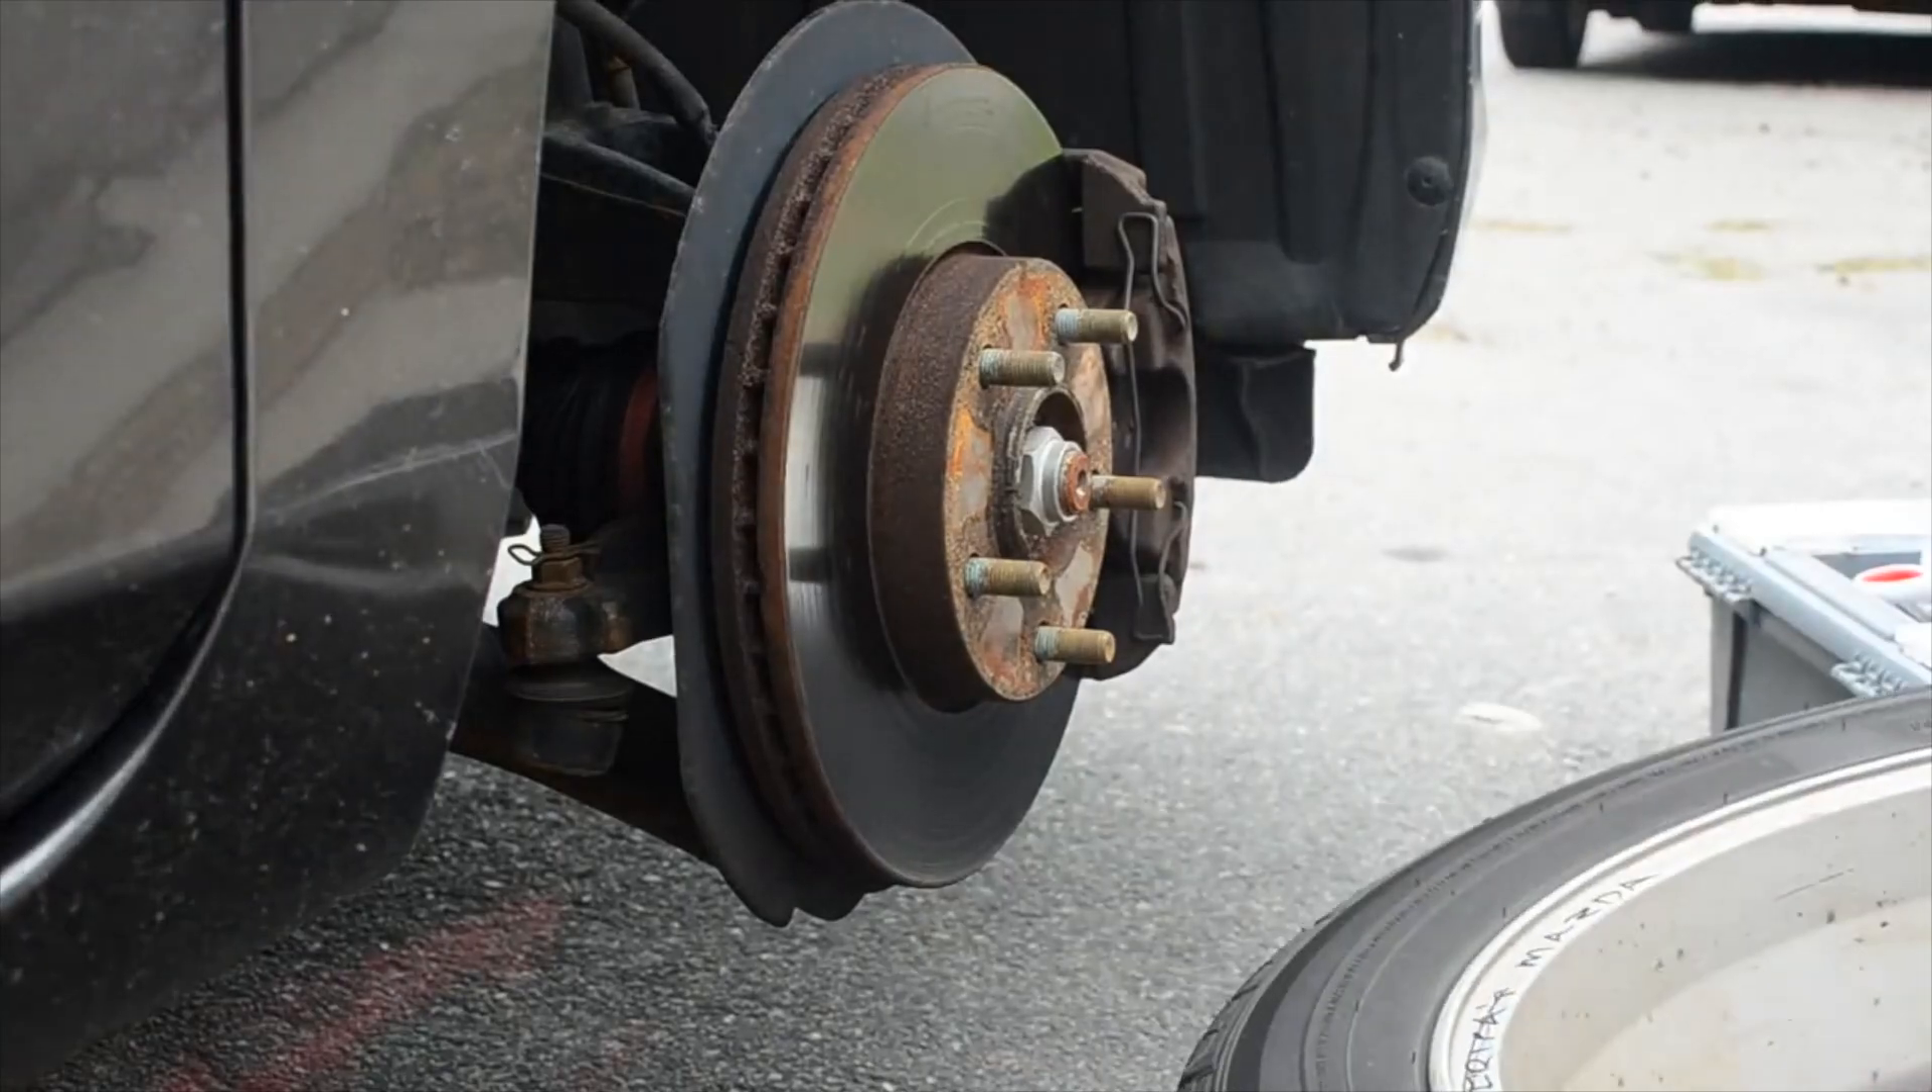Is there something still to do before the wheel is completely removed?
No.